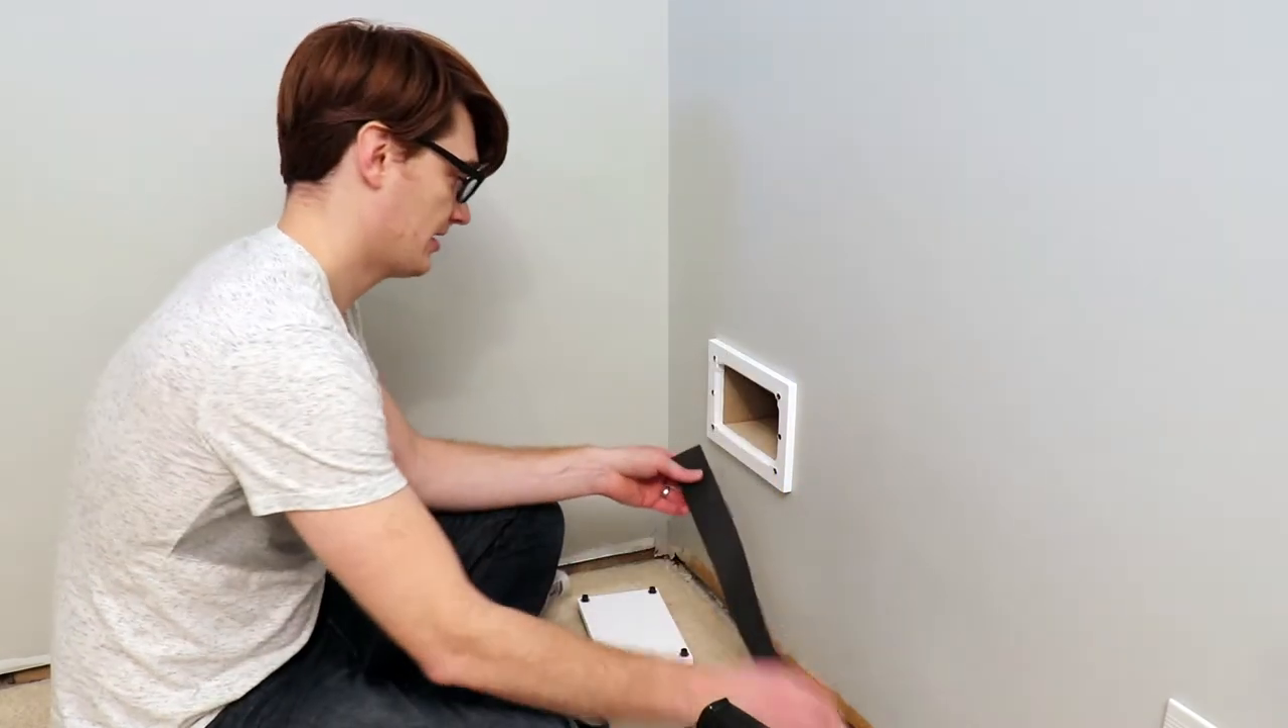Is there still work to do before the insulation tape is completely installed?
Yes.